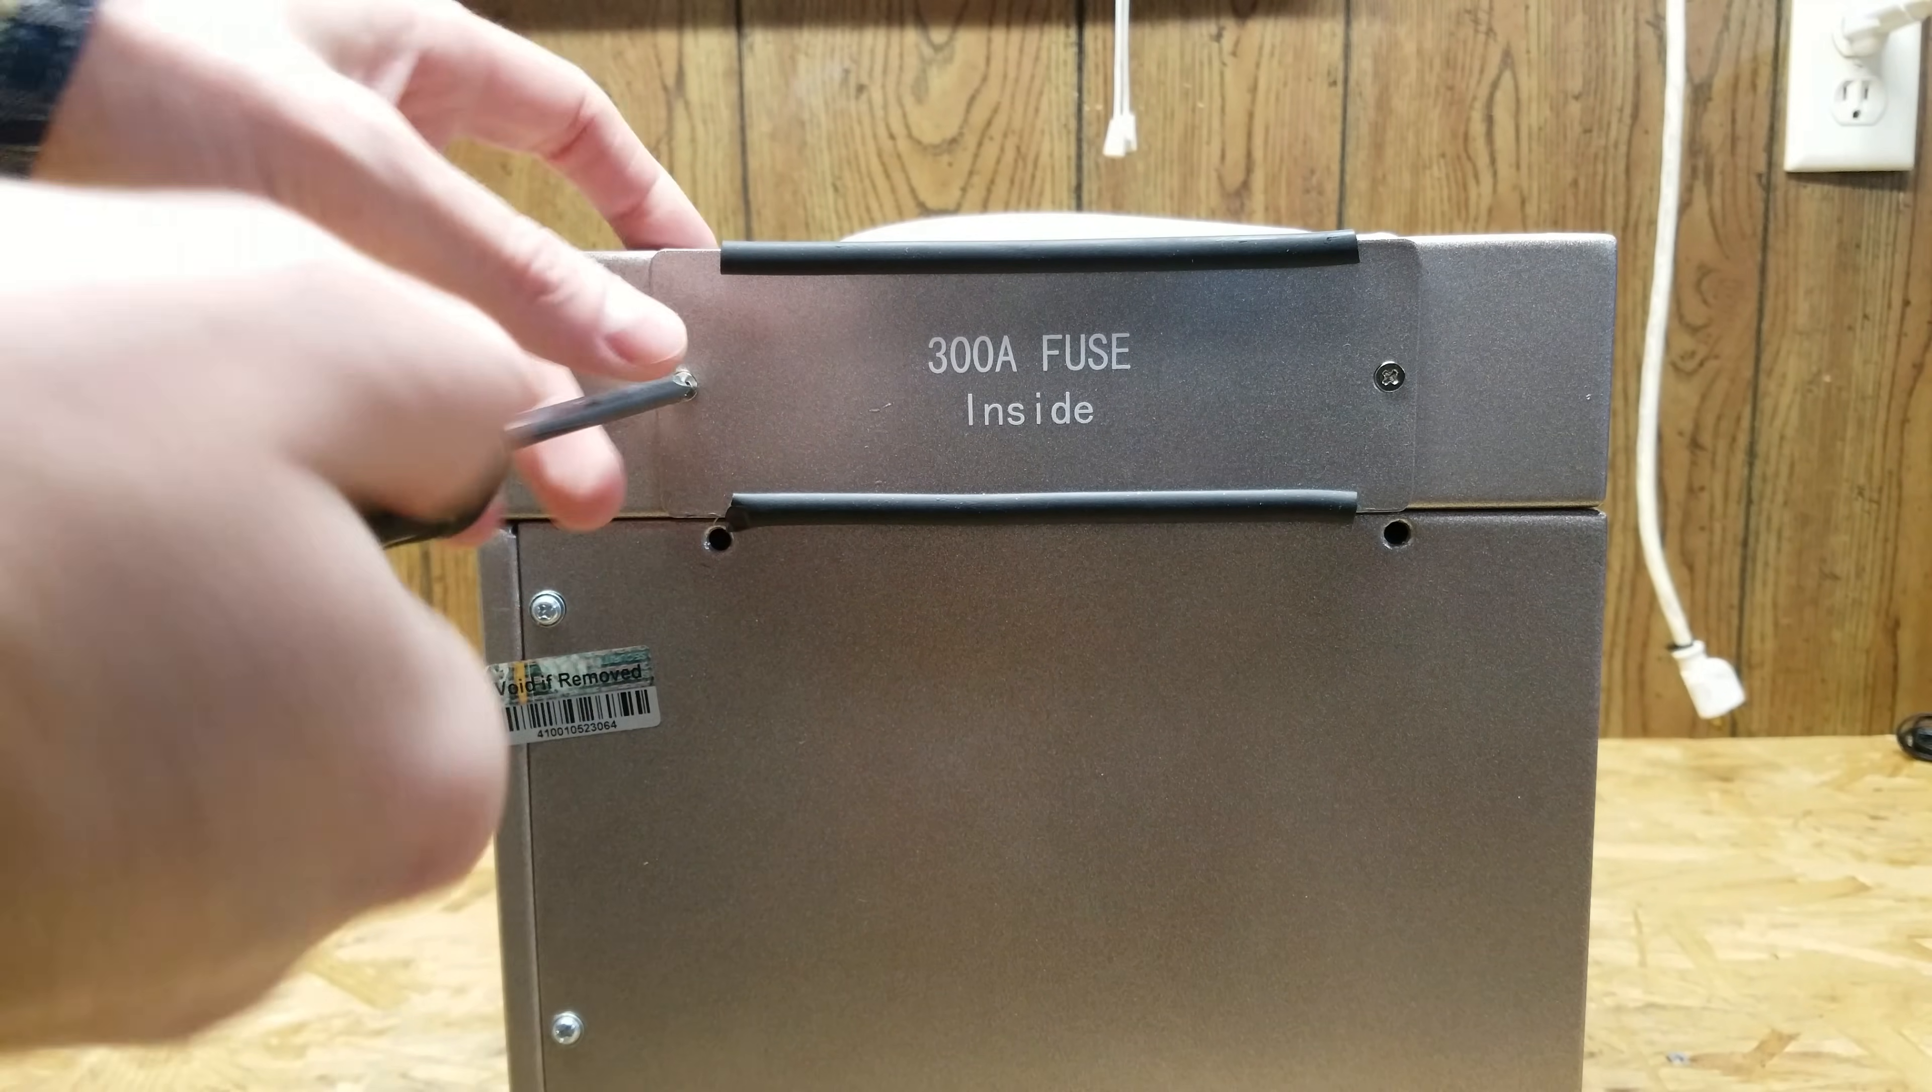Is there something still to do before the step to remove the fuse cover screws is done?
Yes.